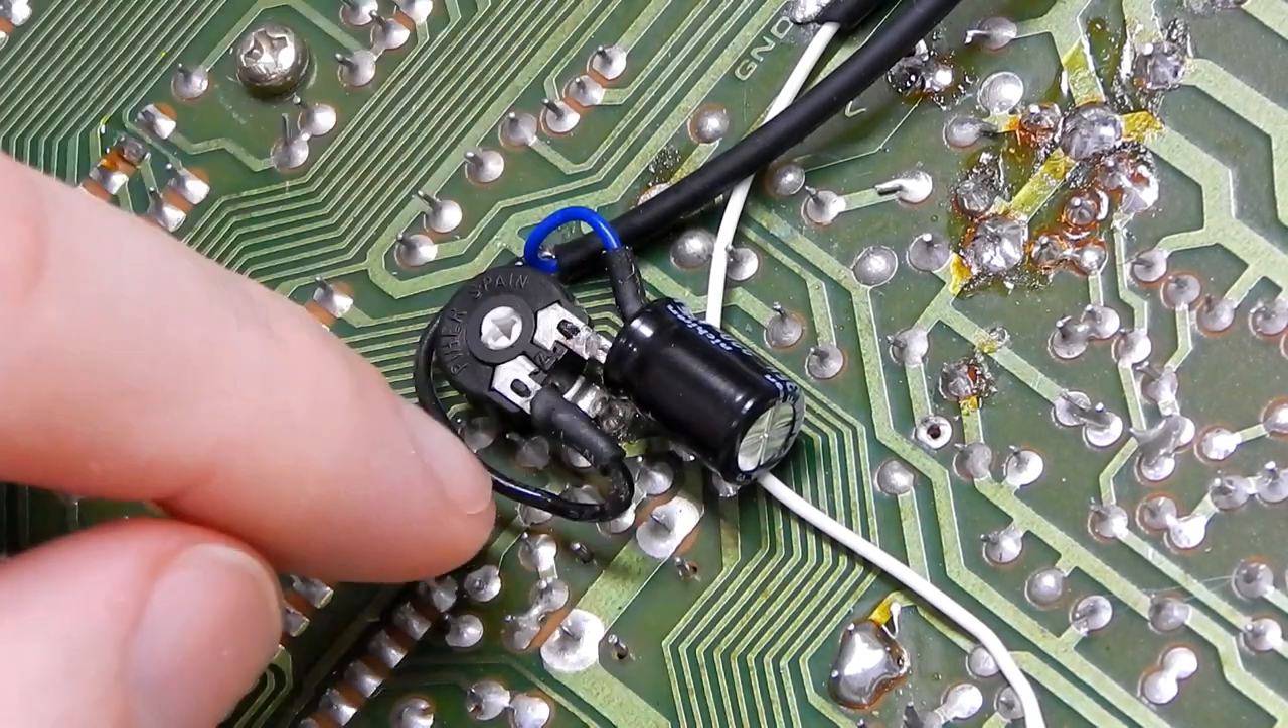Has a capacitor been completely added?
Yes.